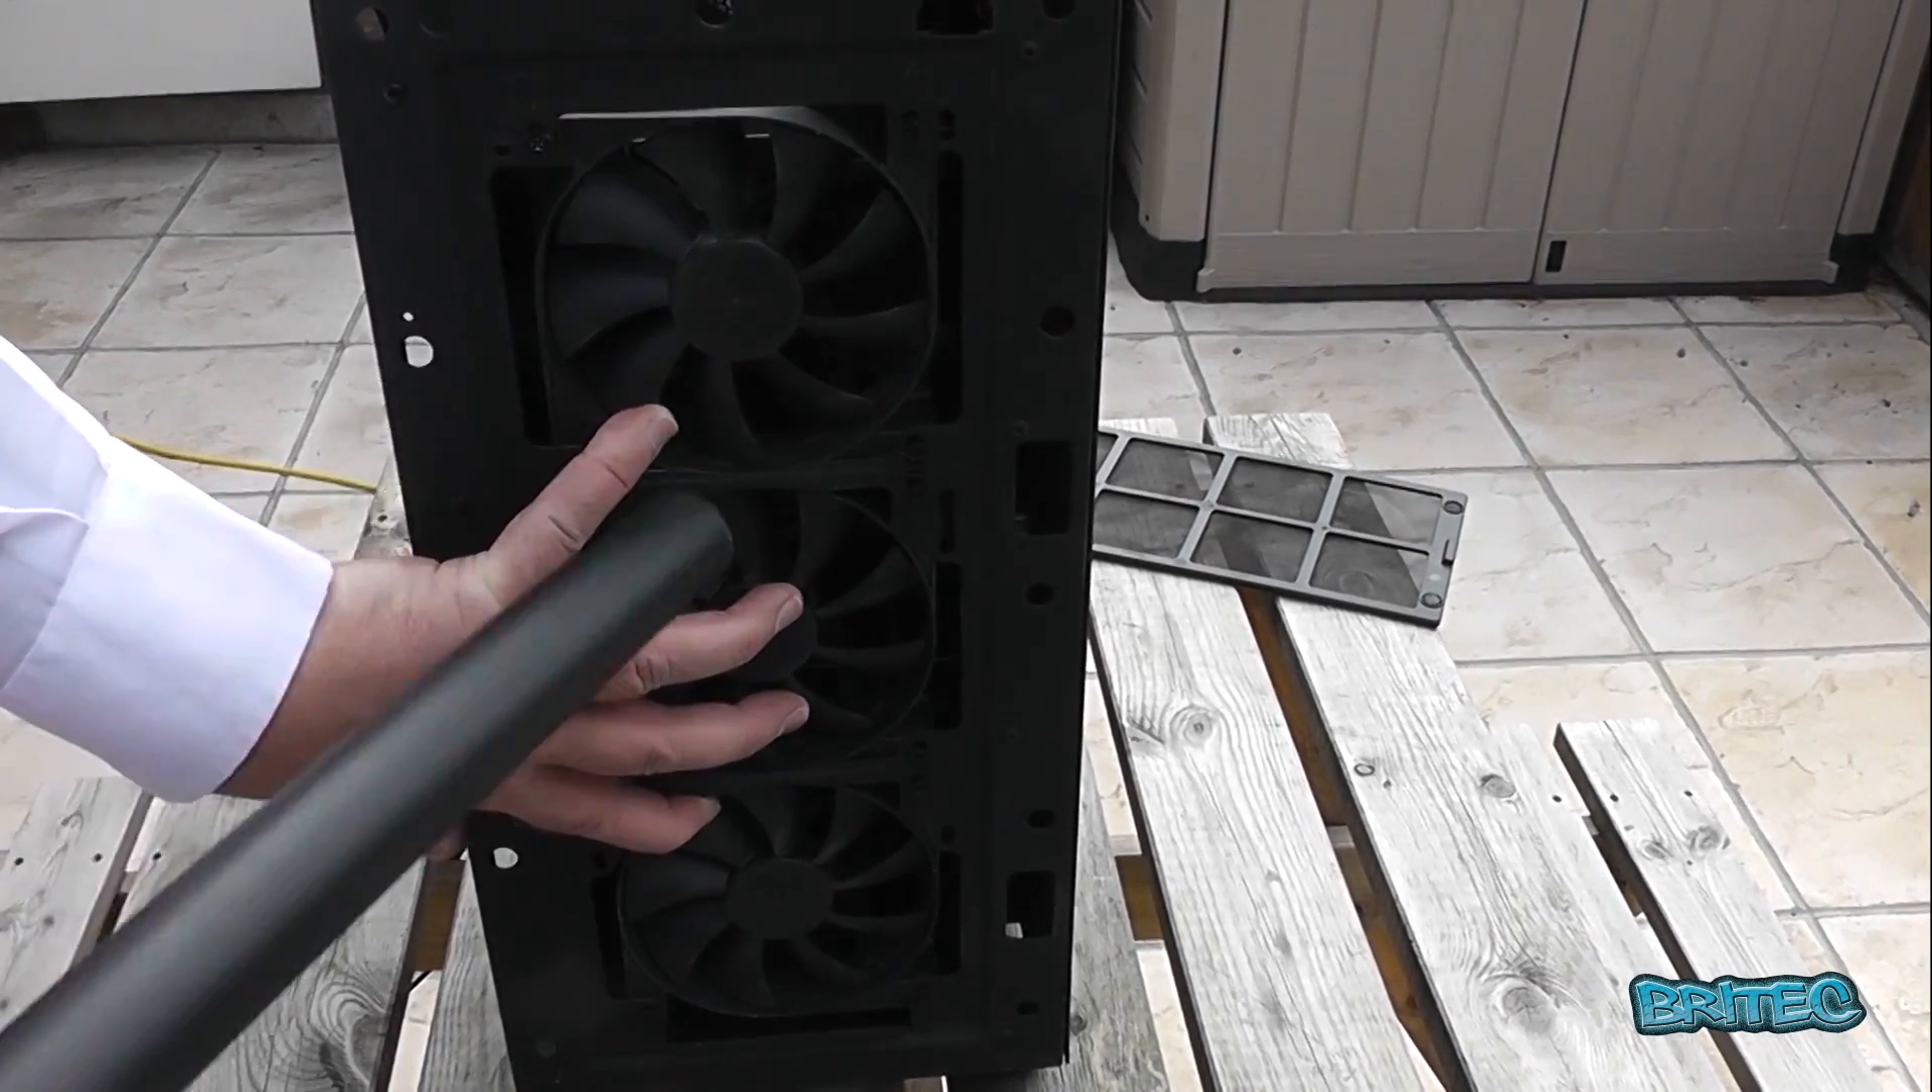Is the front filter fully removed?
Yes.